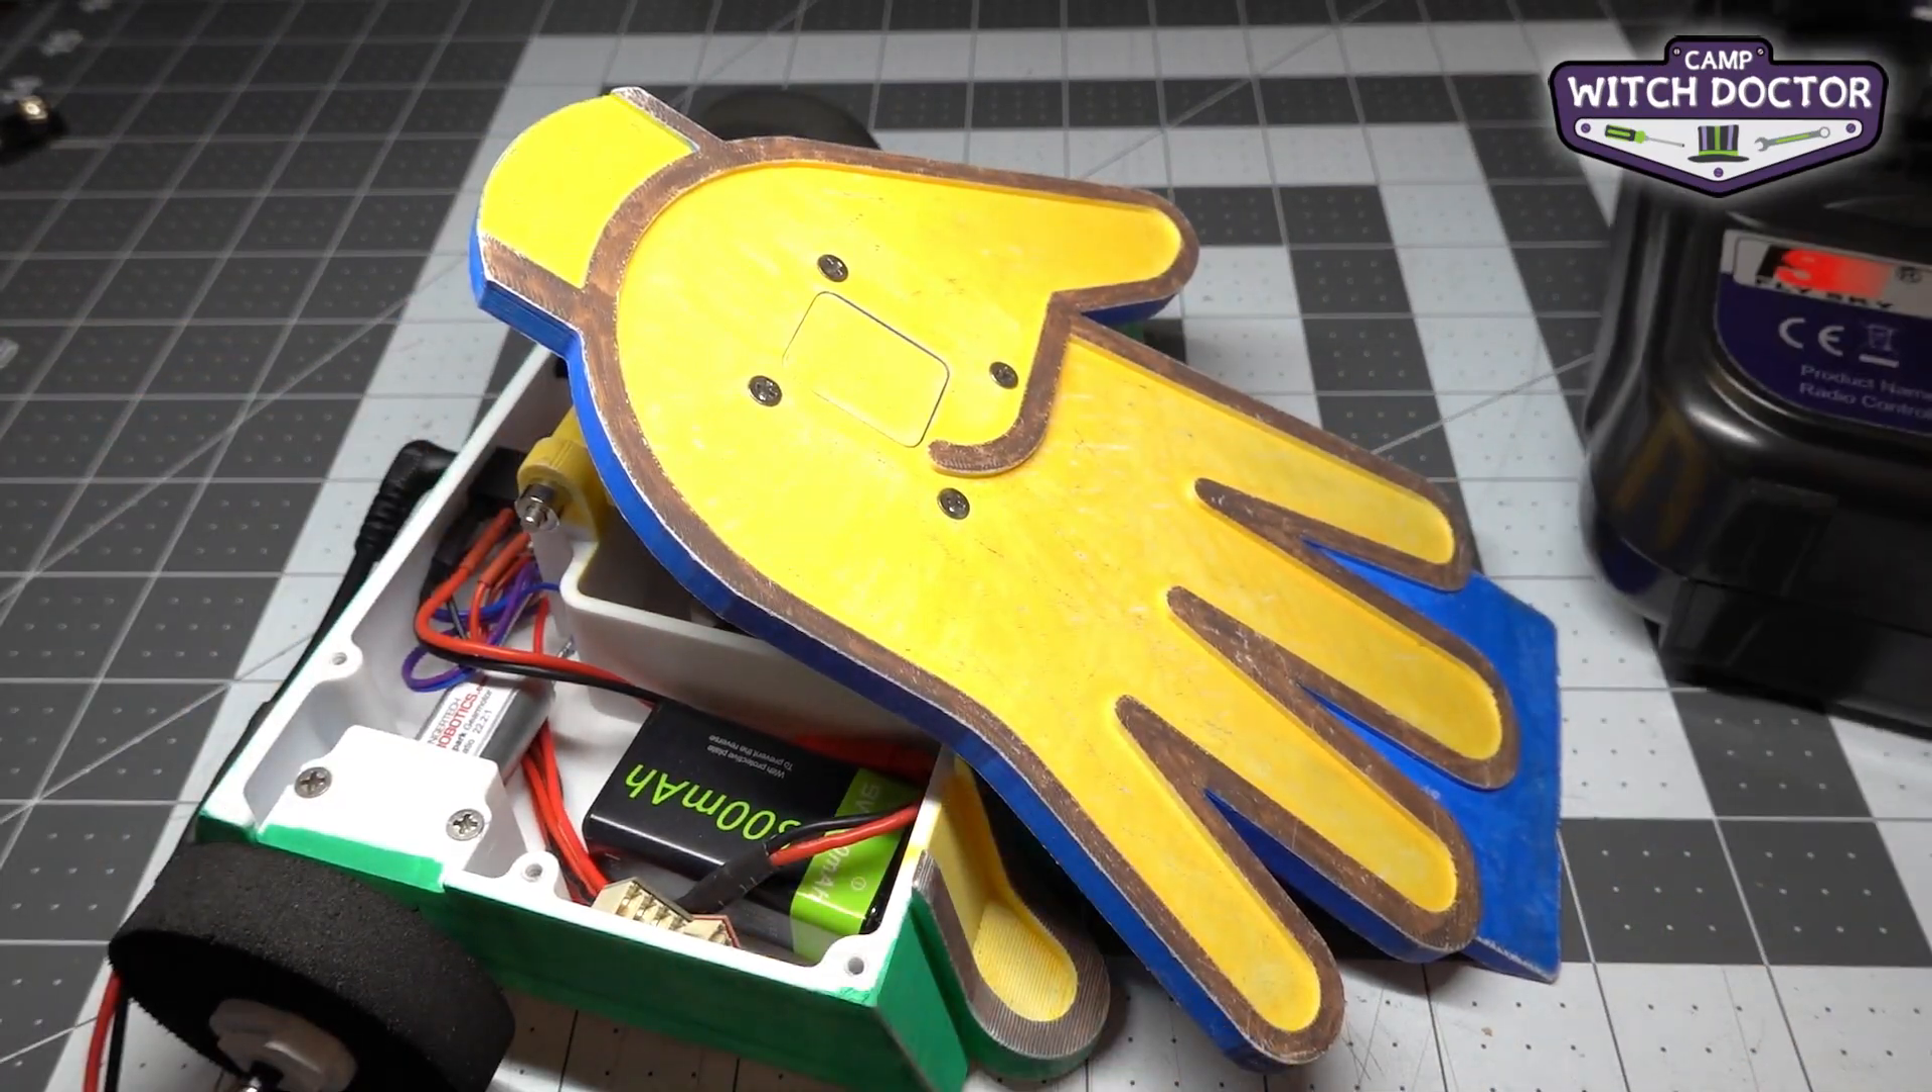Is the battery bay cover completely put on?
No.